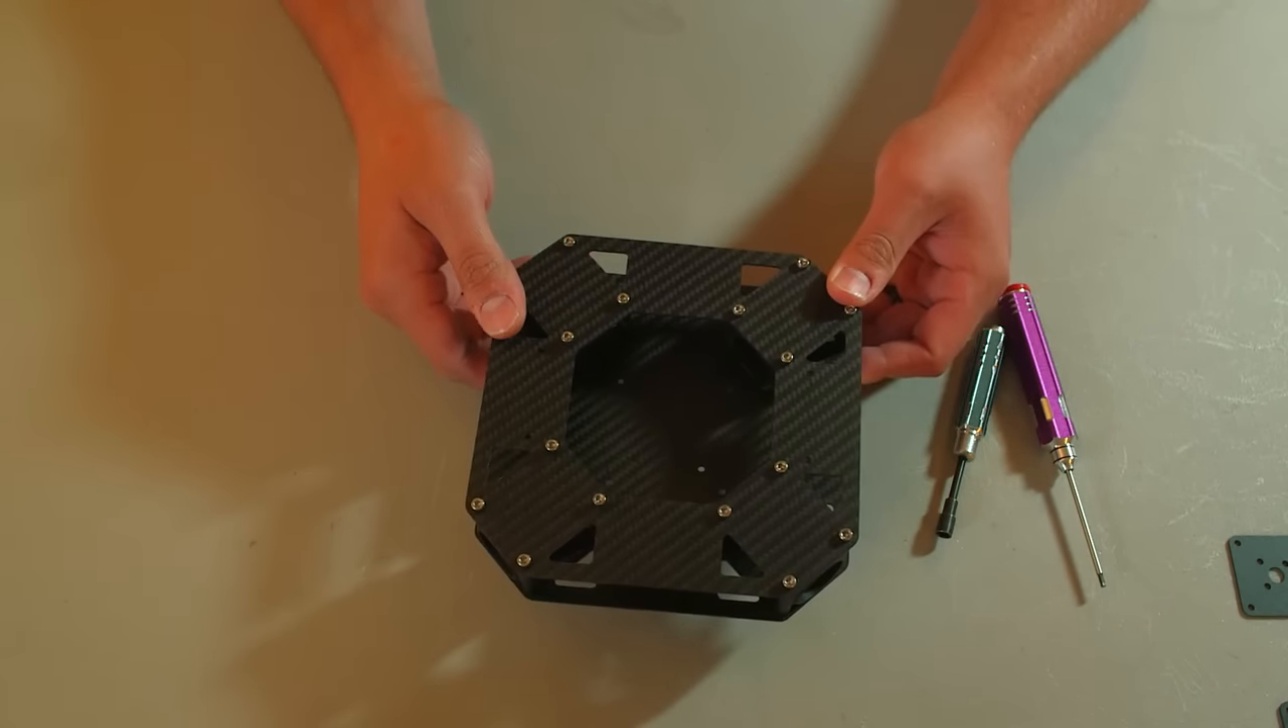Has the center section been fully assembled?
Yes.